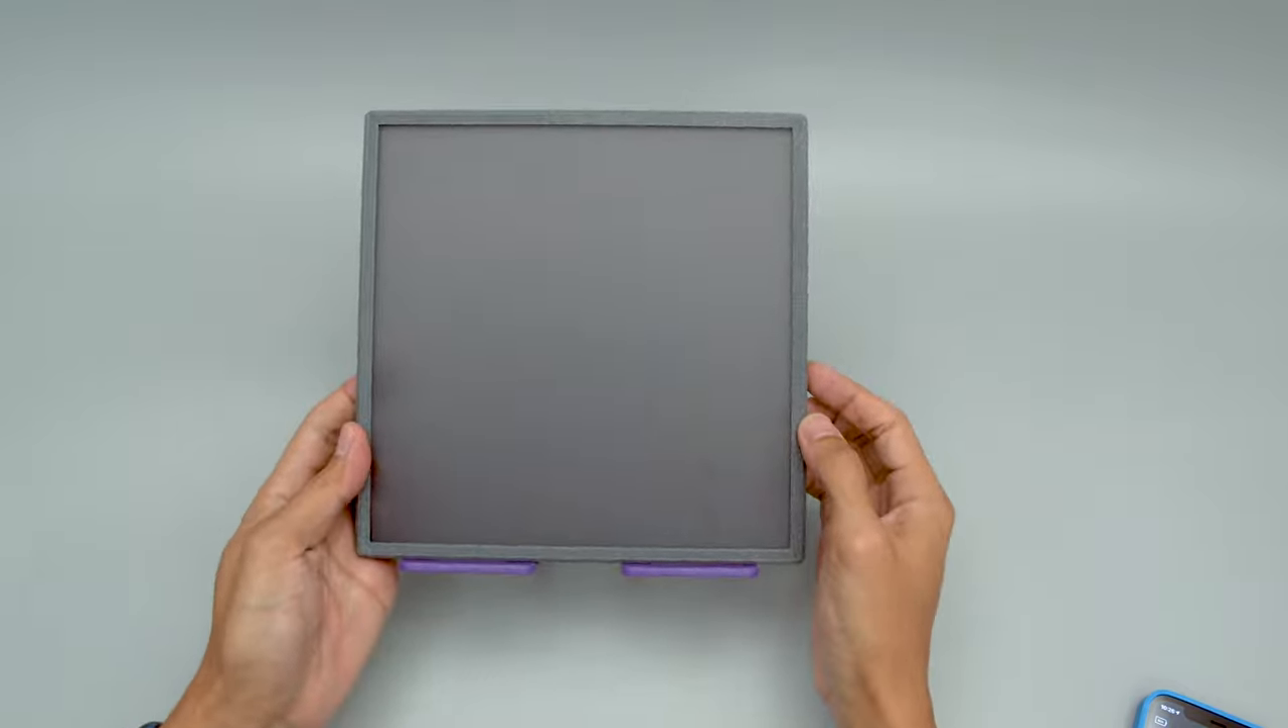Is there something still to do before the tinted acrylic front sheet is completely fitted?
No.